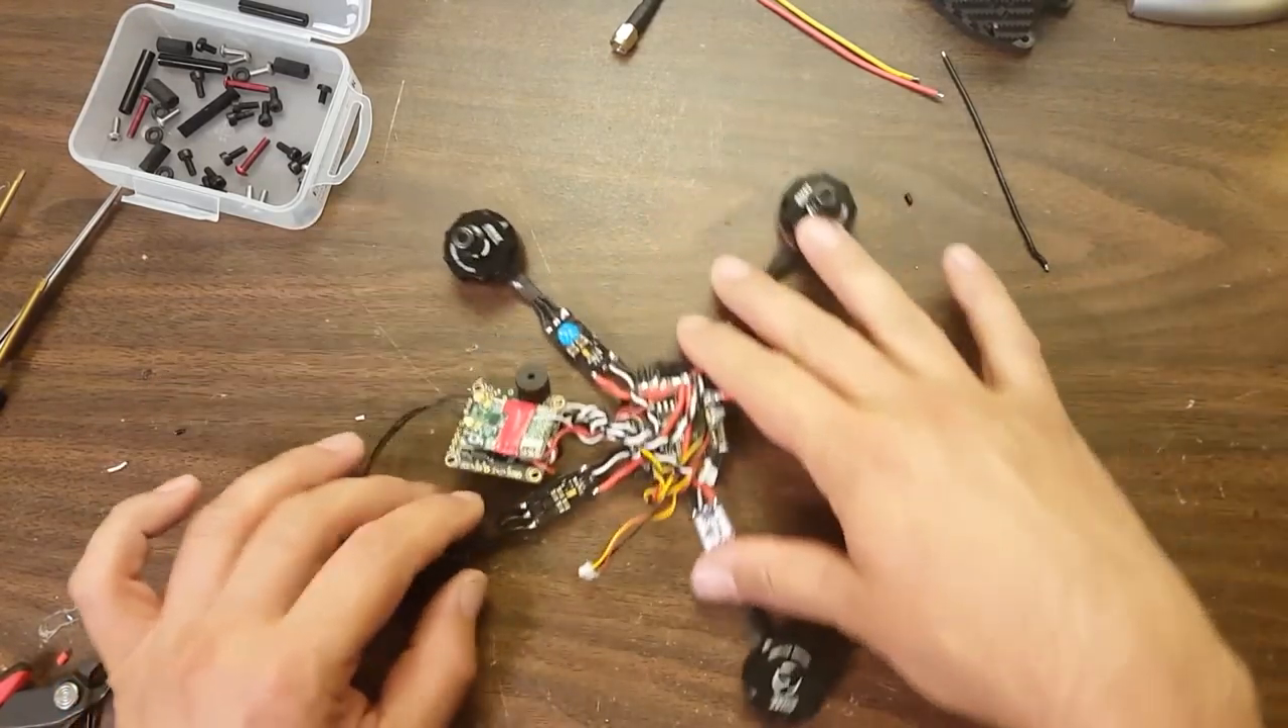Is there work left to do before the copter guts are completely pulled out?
No.